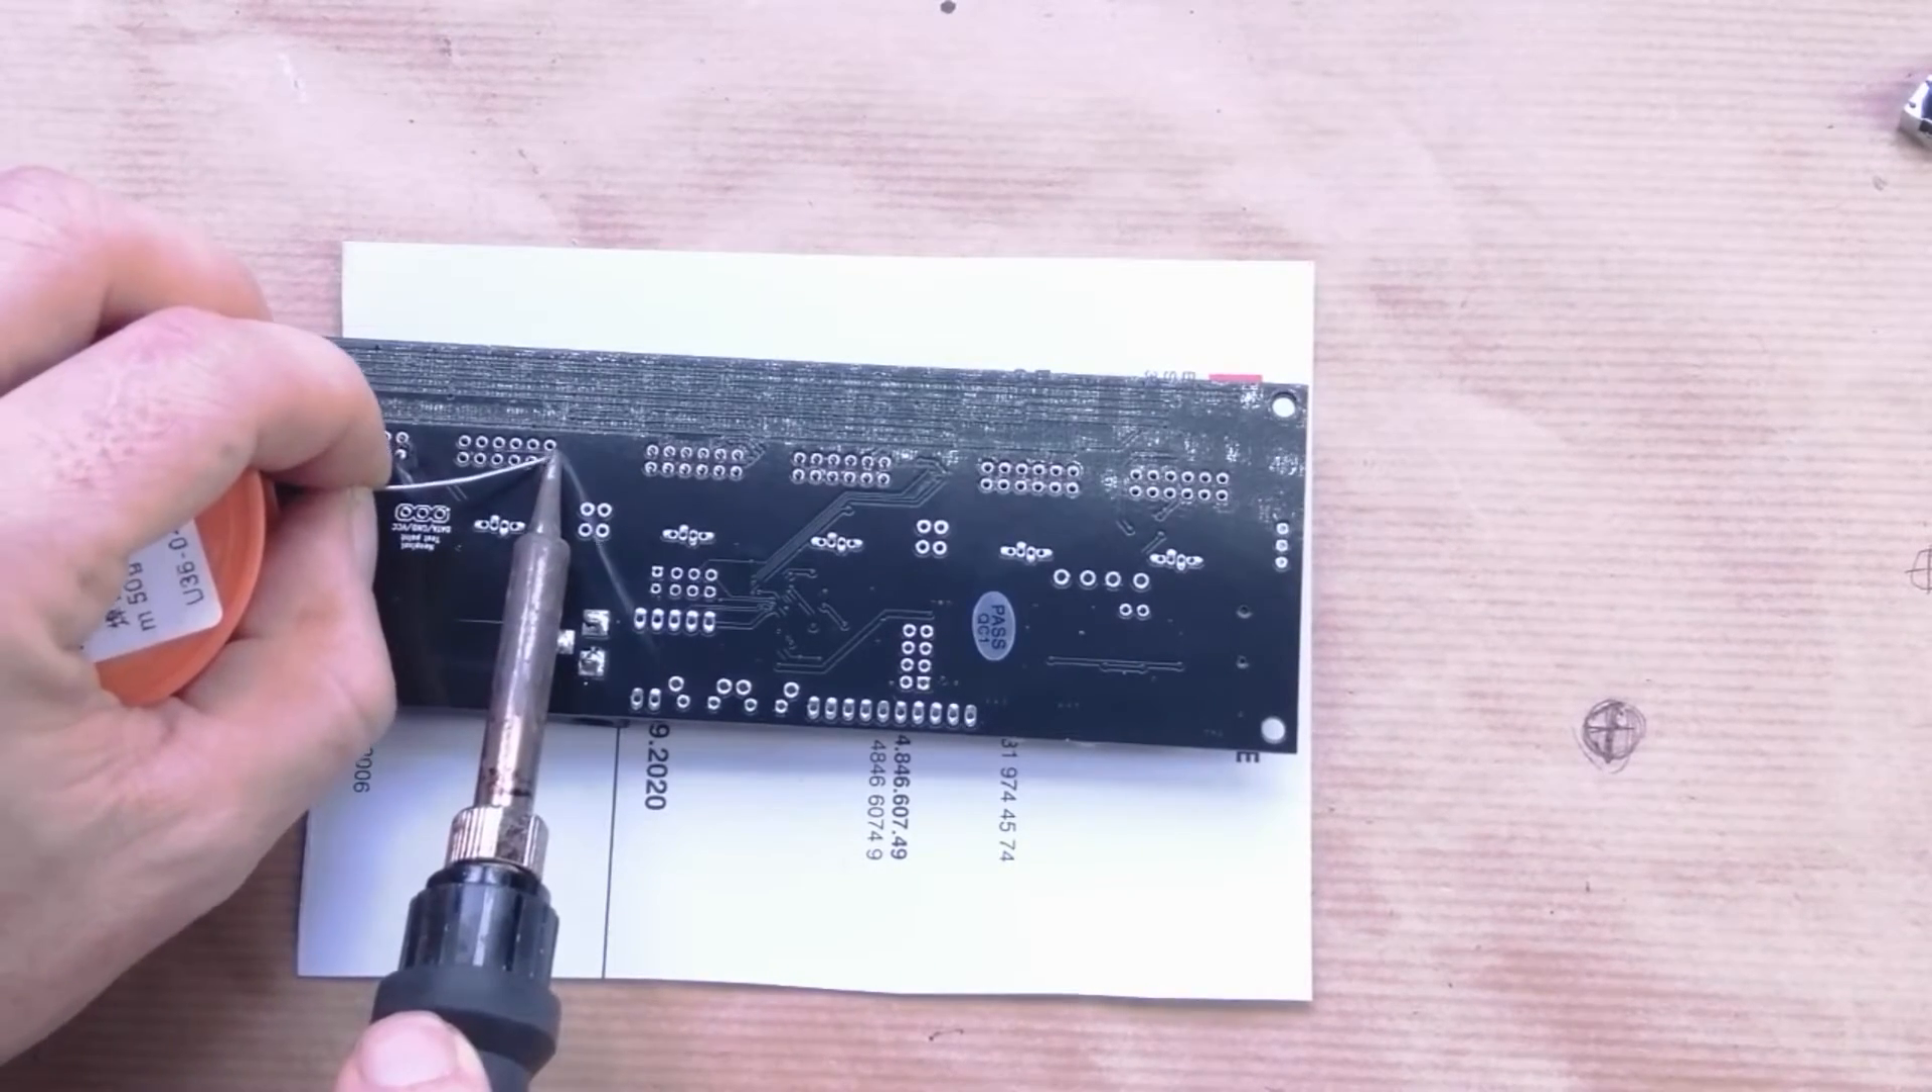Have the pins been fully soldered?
No.